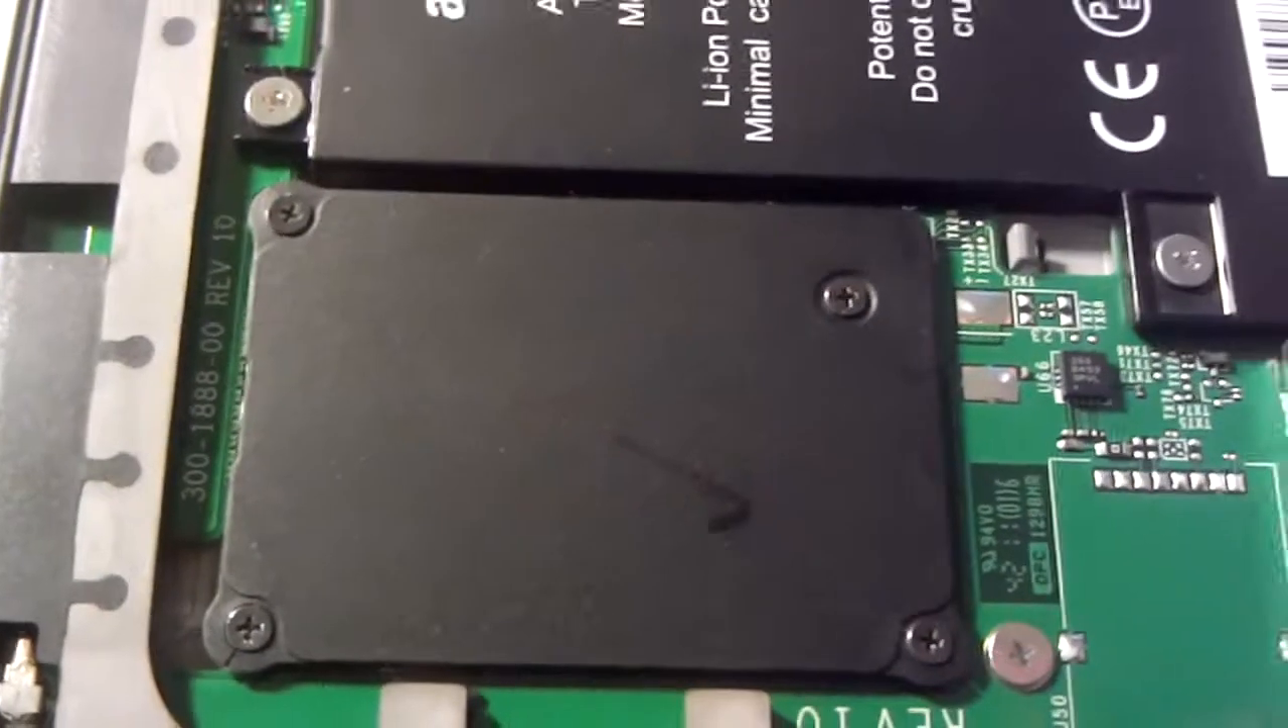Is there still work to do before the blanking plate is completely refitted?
No.